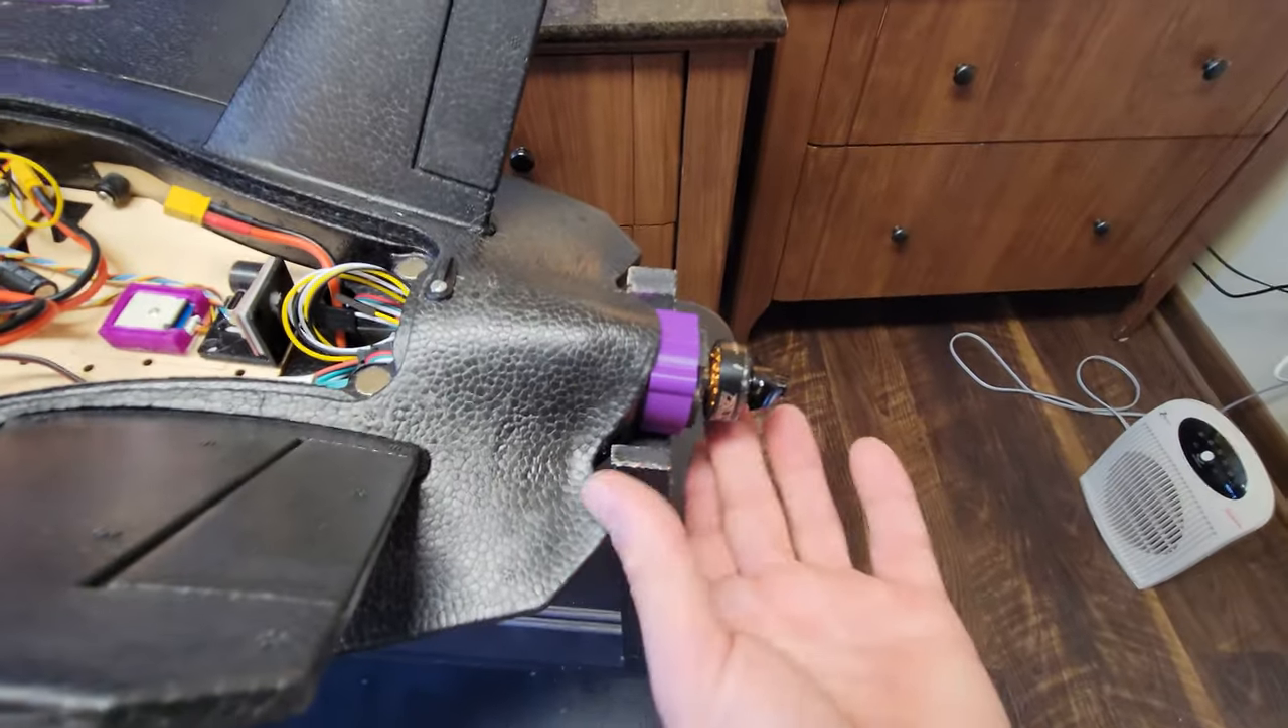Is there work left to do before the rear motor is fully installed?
No.